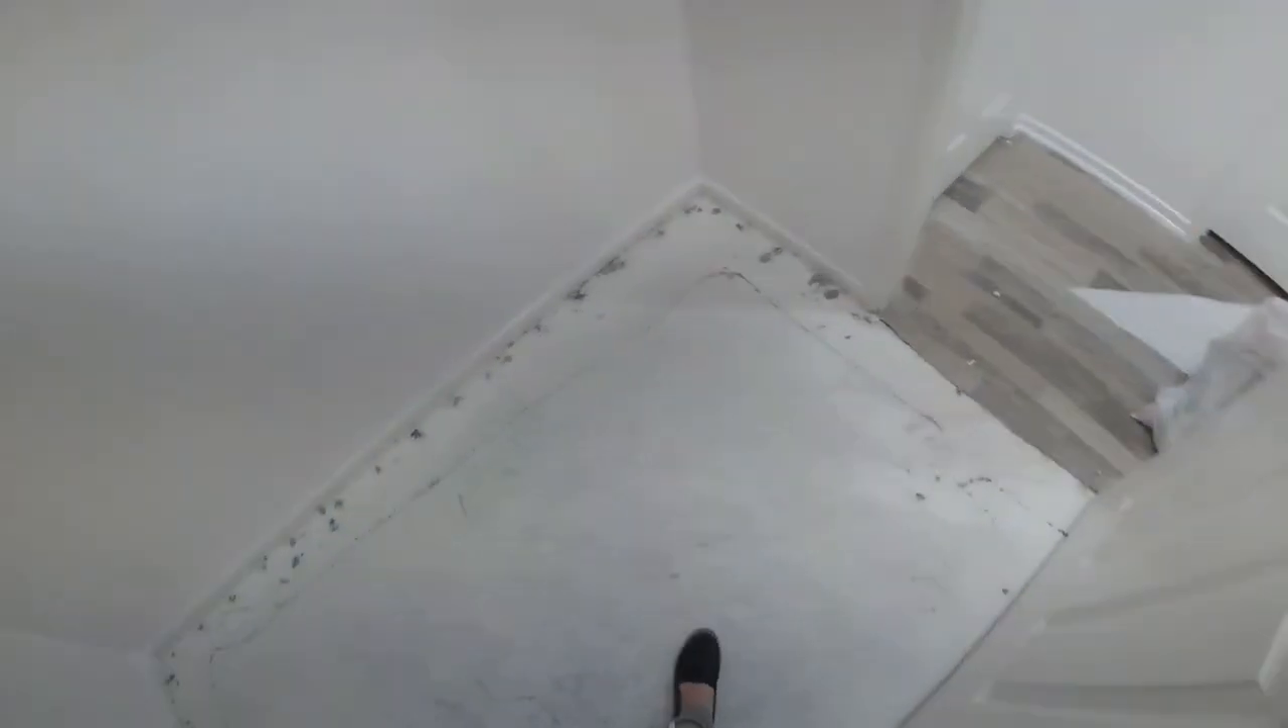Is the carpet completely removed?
Yes.